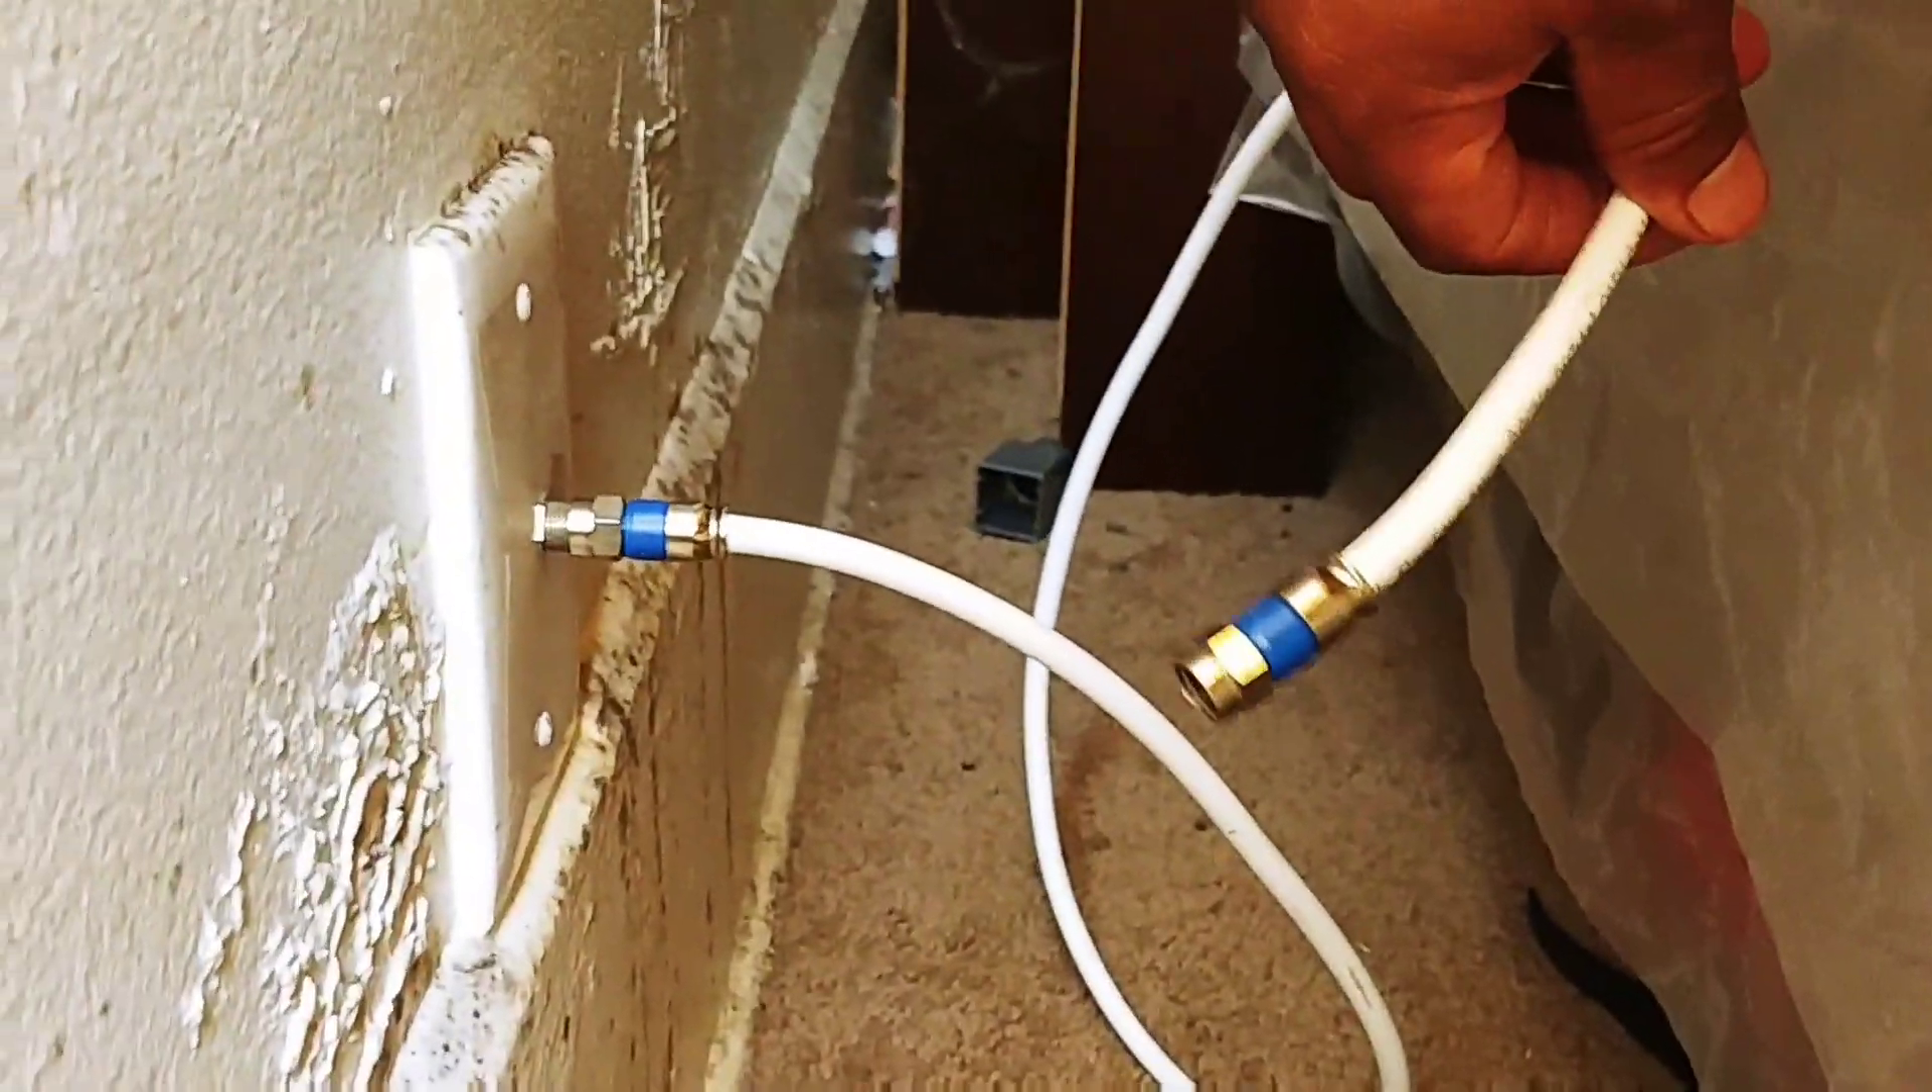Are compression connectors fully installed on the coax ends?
Yes.